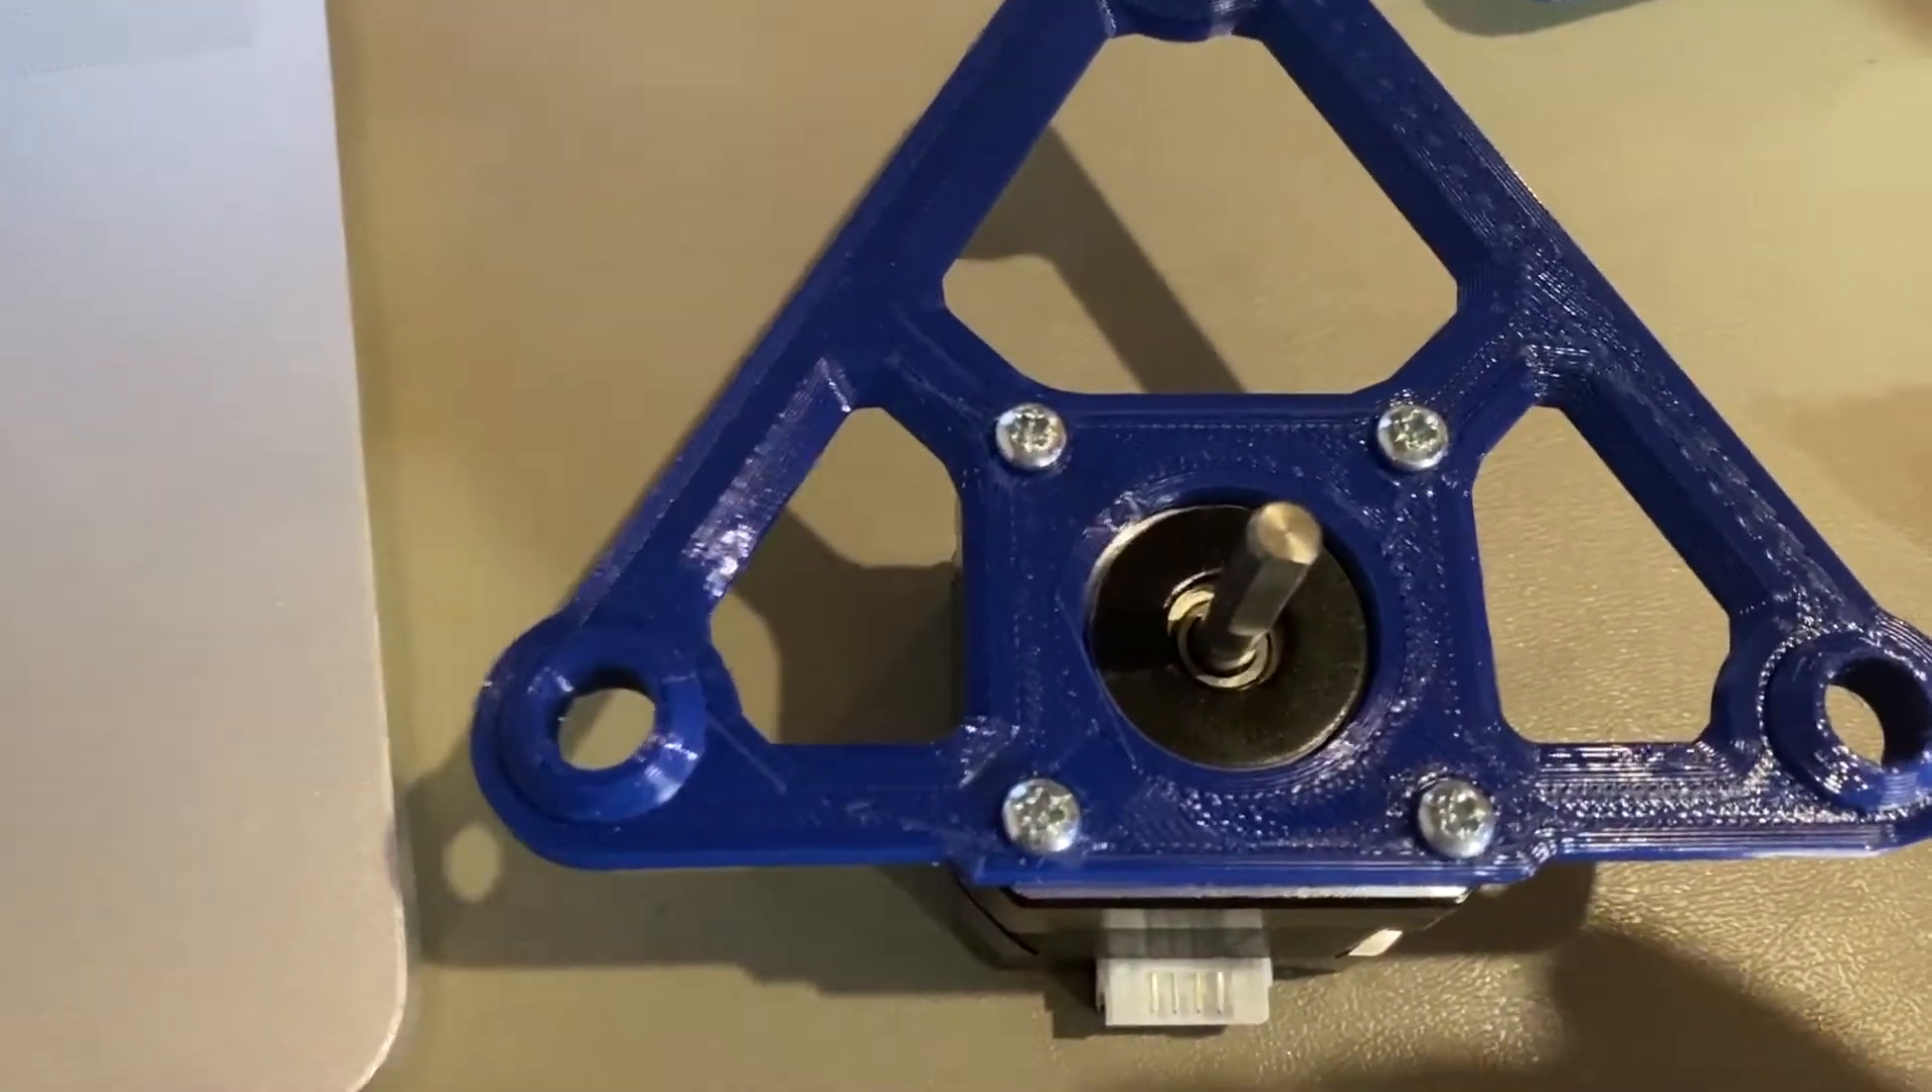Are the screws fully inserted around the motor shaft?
Yes.